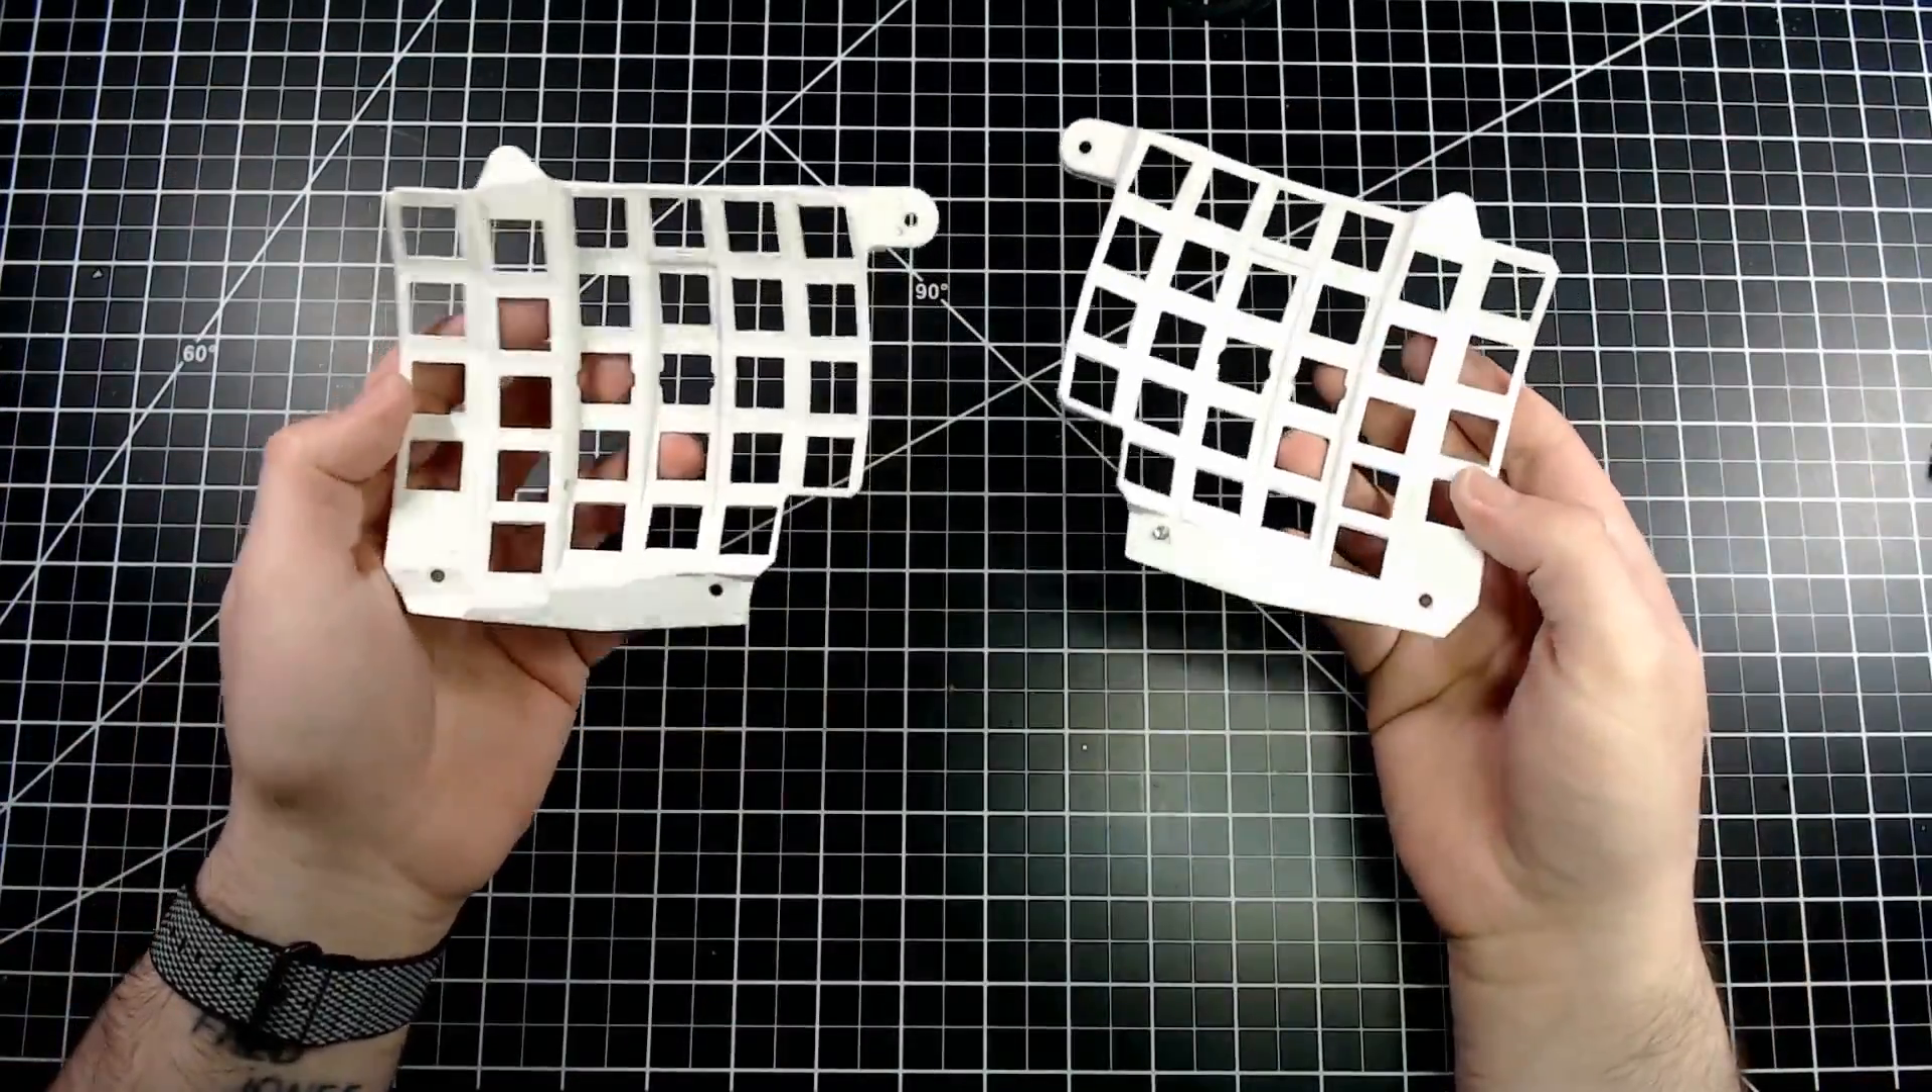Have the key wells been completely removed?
Yes.